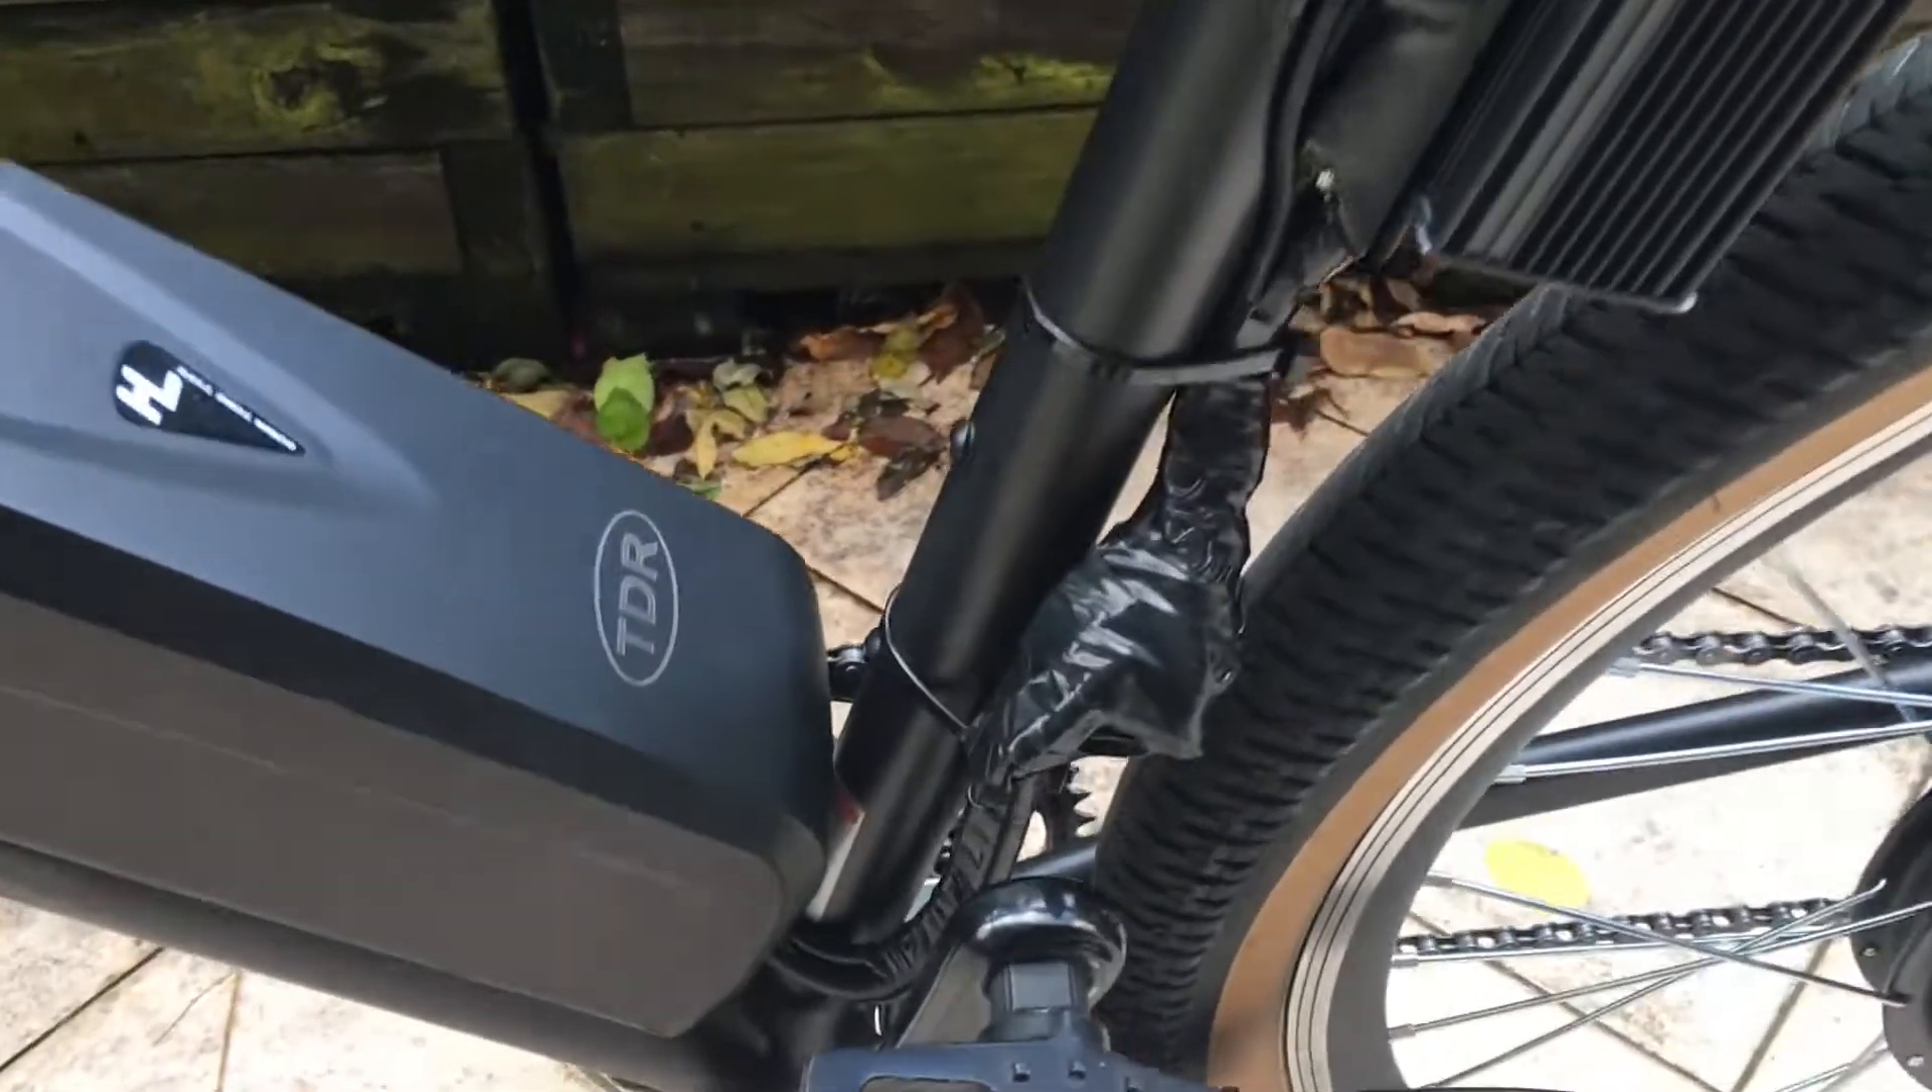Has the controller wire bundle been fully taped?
Yes.